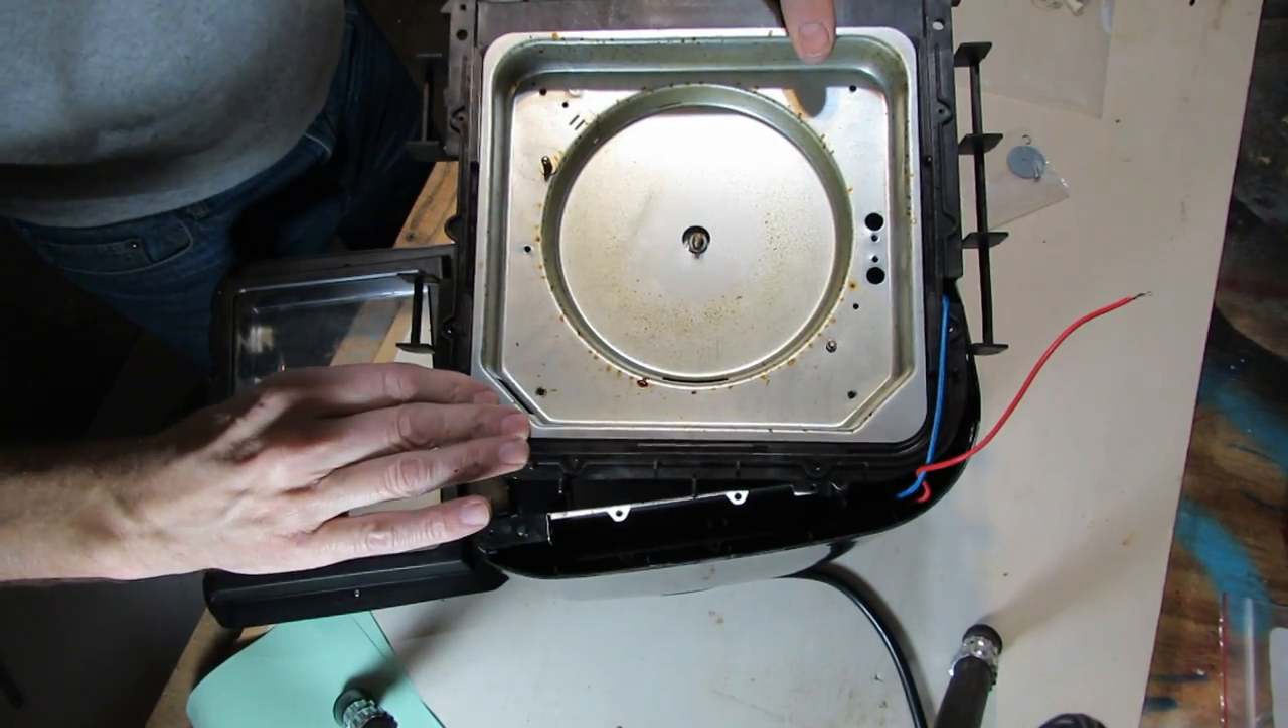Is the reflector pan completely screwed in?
No.